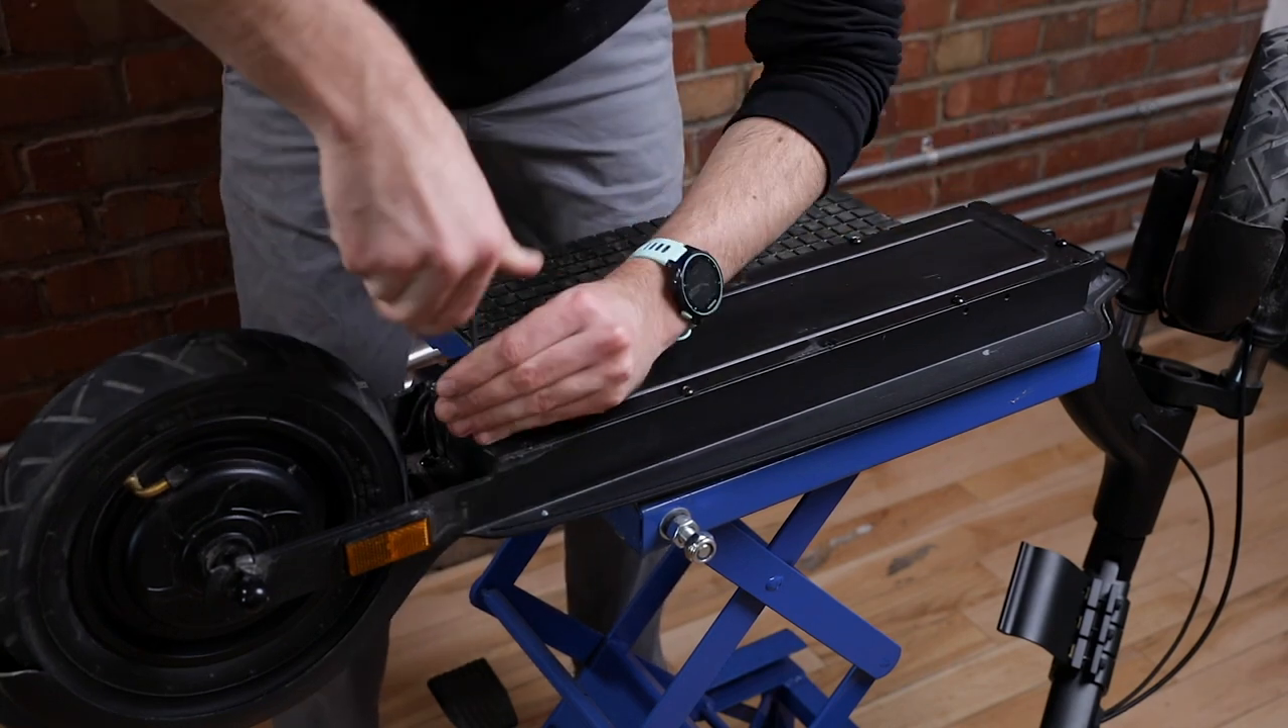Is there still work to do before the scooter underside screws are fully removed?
Yes.